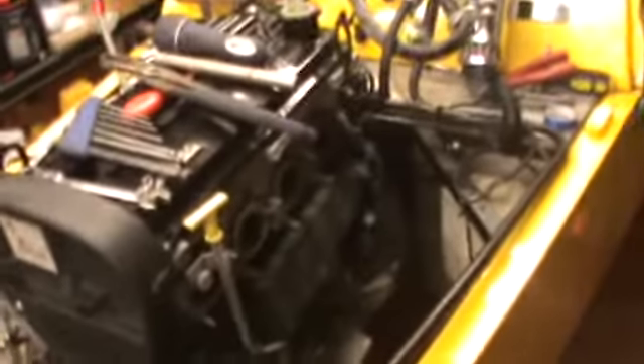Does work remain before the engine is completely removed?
Yes.